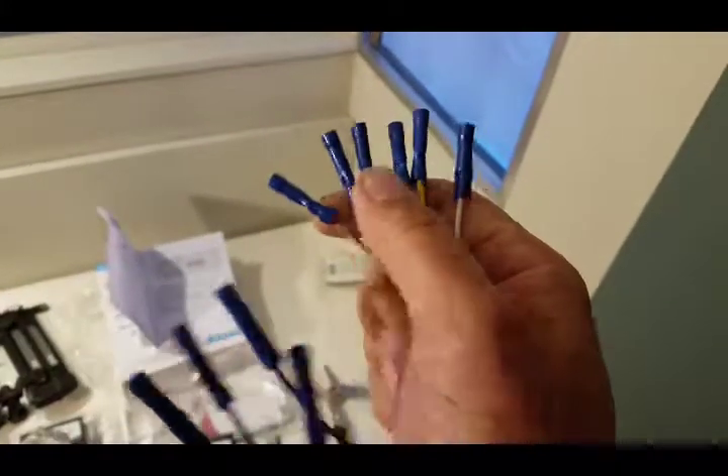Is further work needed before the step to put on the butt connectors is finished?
No.